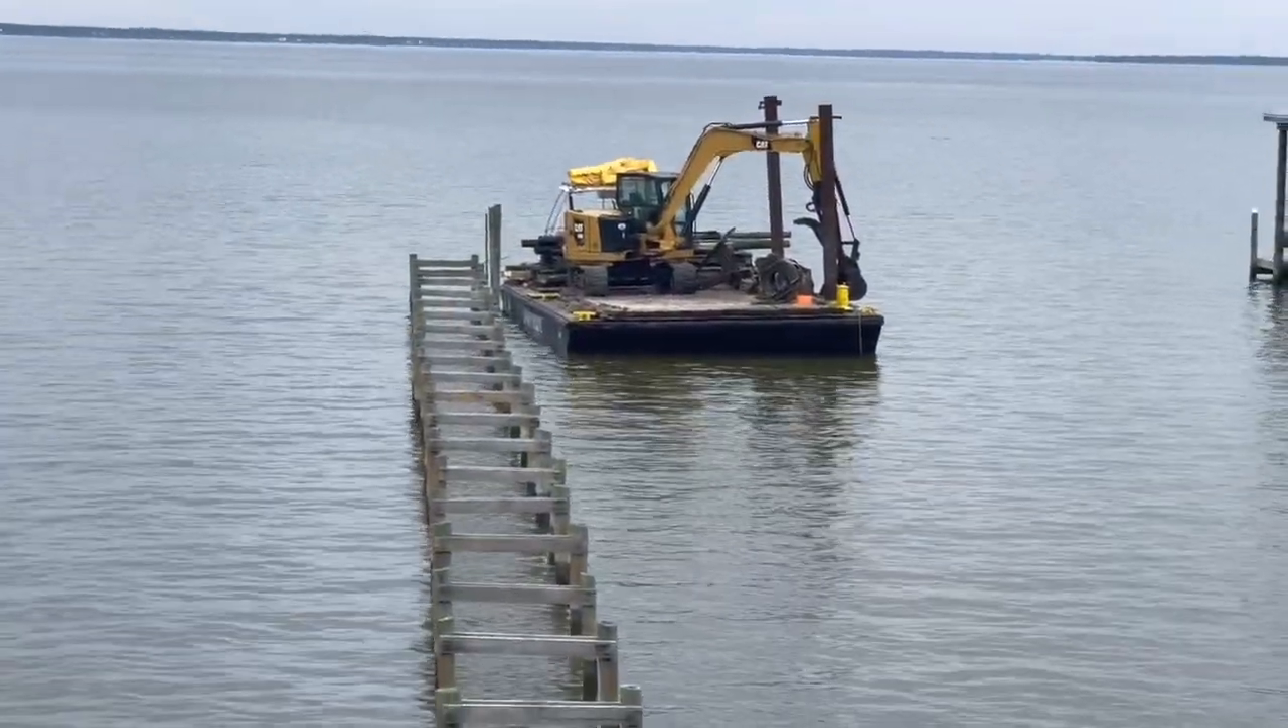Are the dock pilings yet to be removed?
Yes.